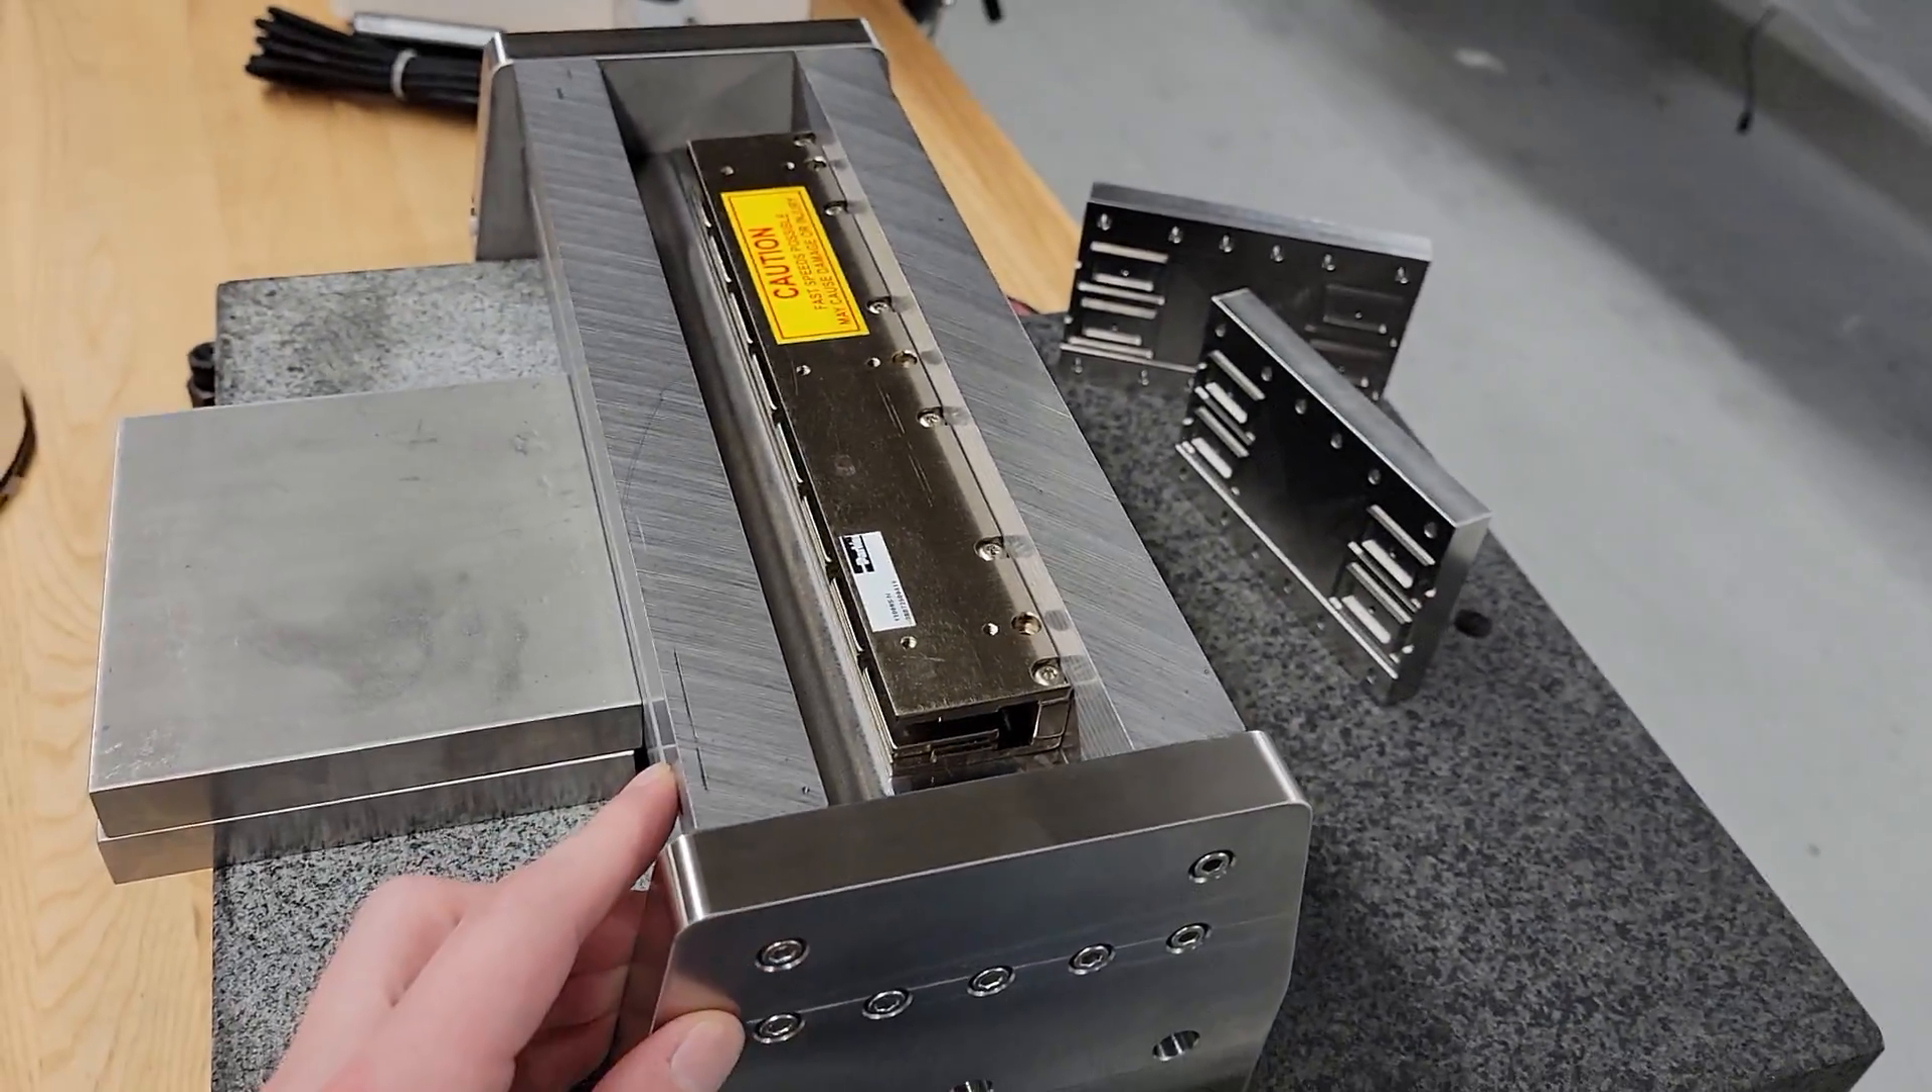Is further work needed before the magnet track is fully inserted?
No.